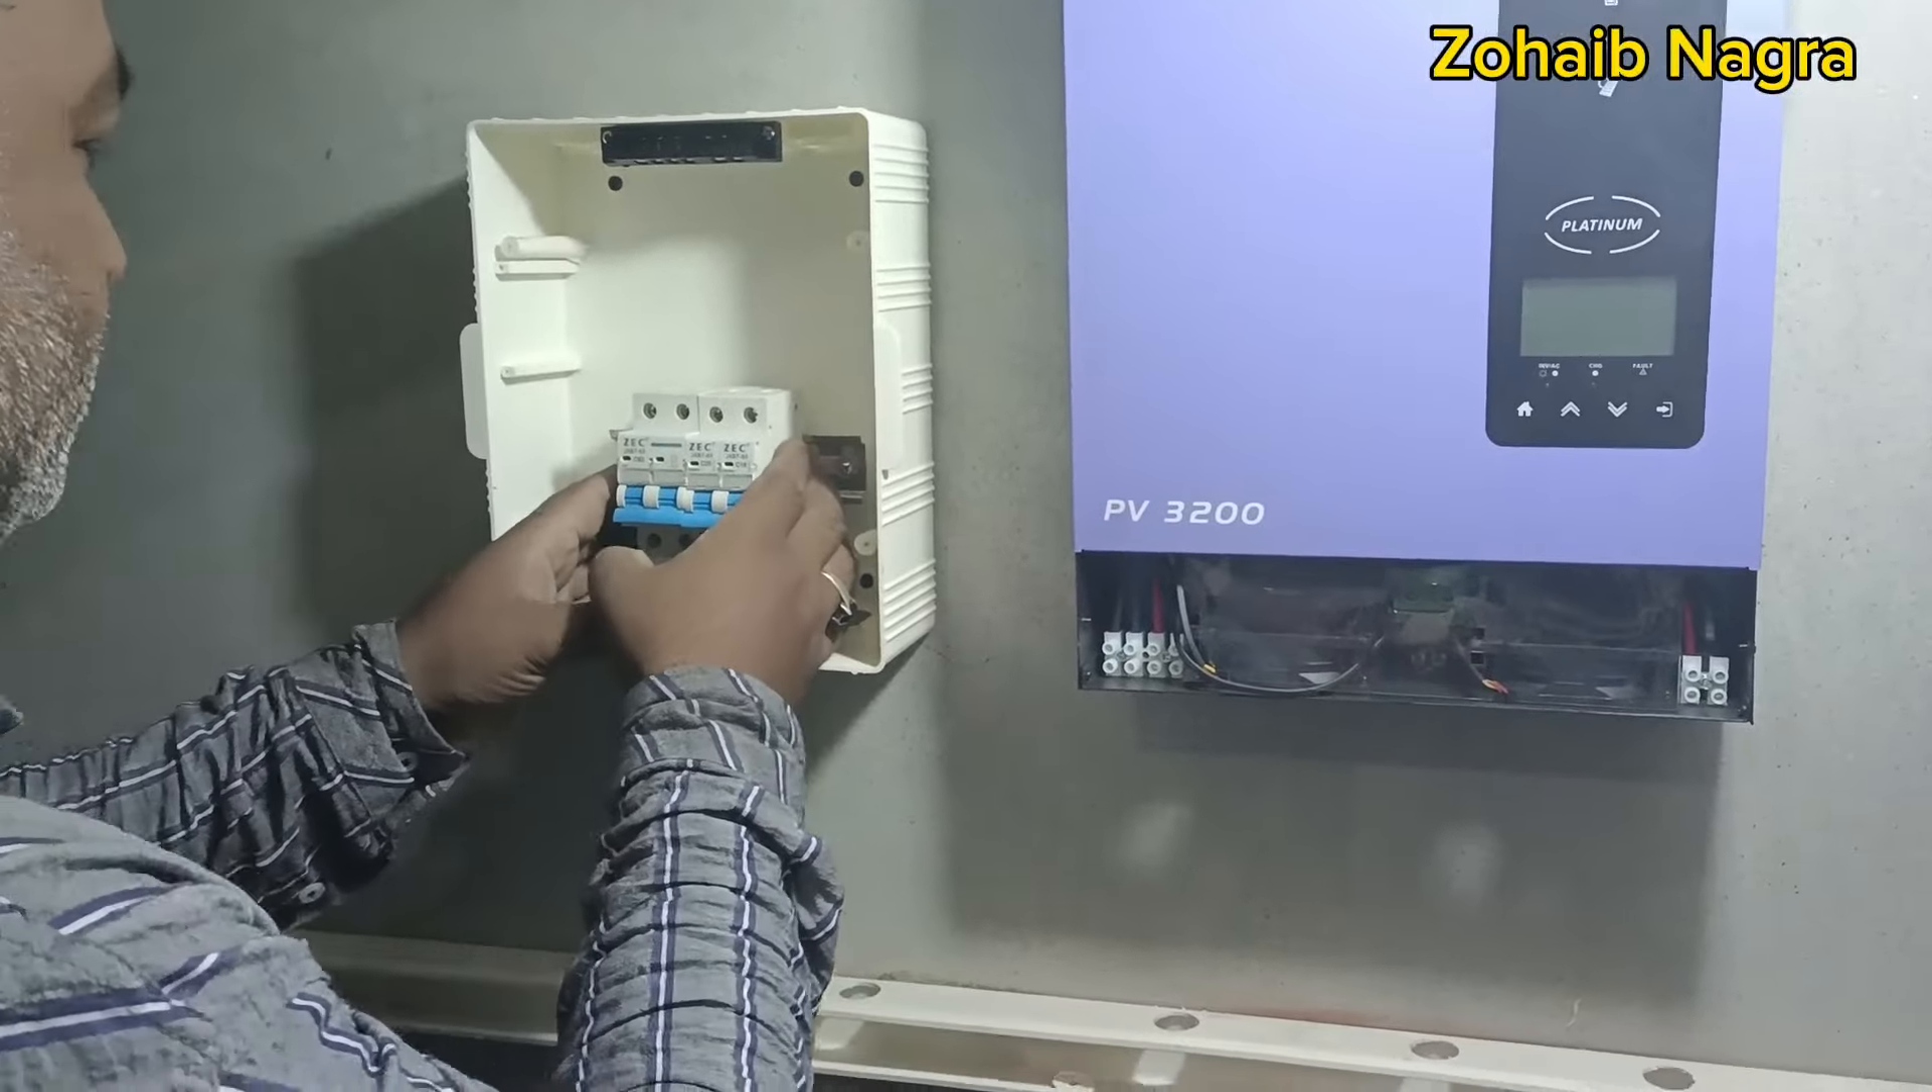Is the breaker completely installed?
No.